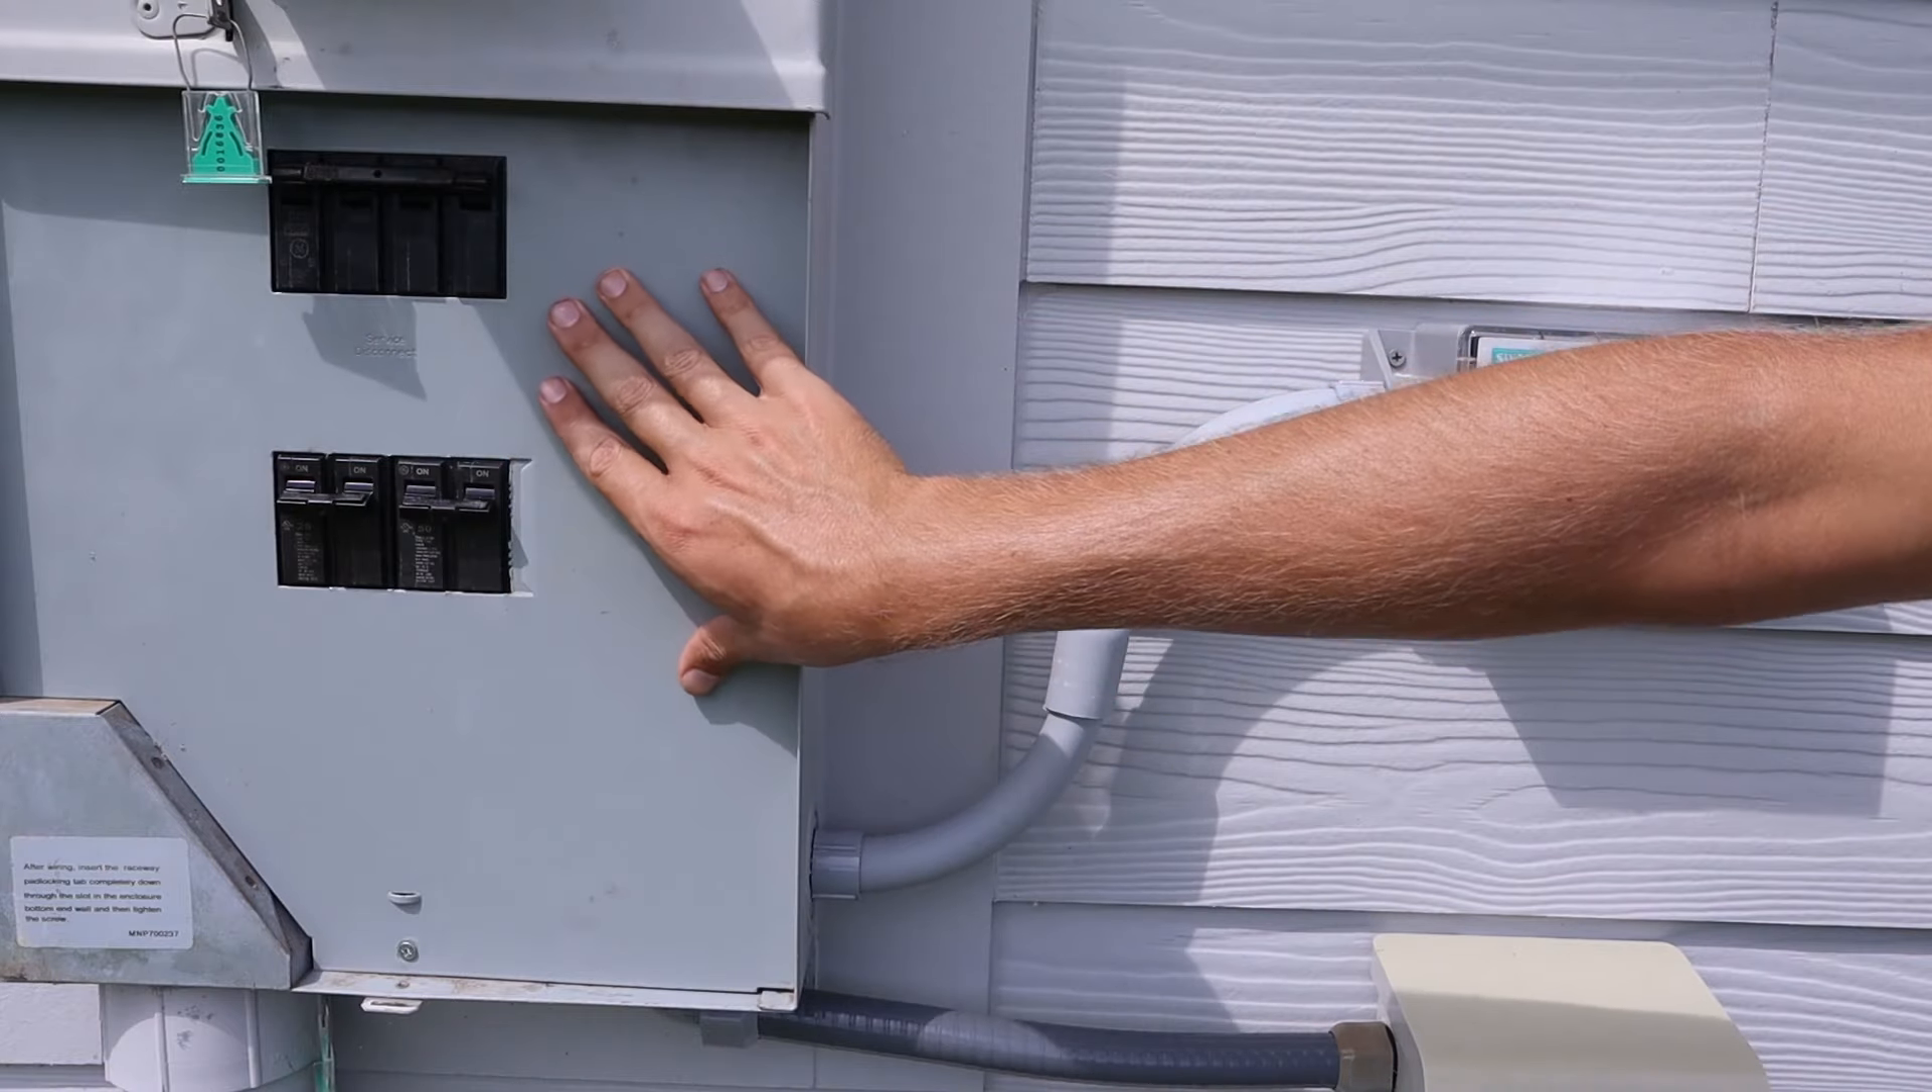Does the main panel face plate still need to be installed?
No.